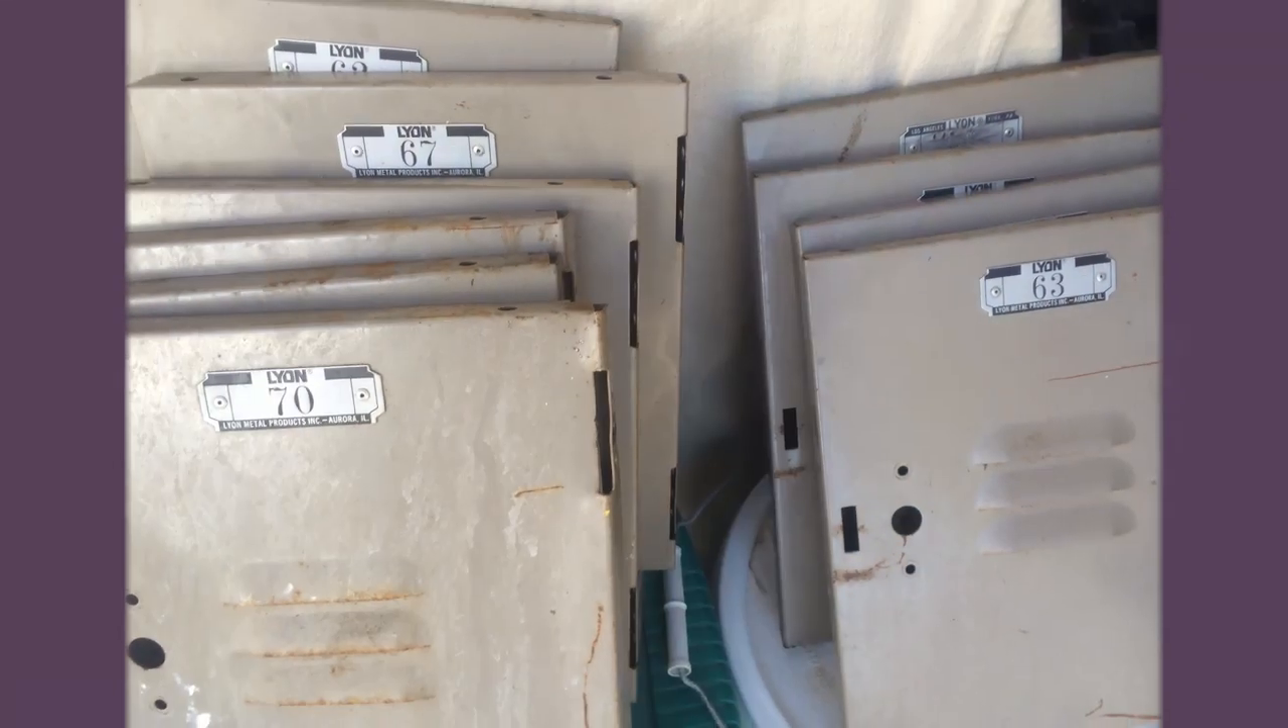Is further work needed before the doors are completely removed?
No.